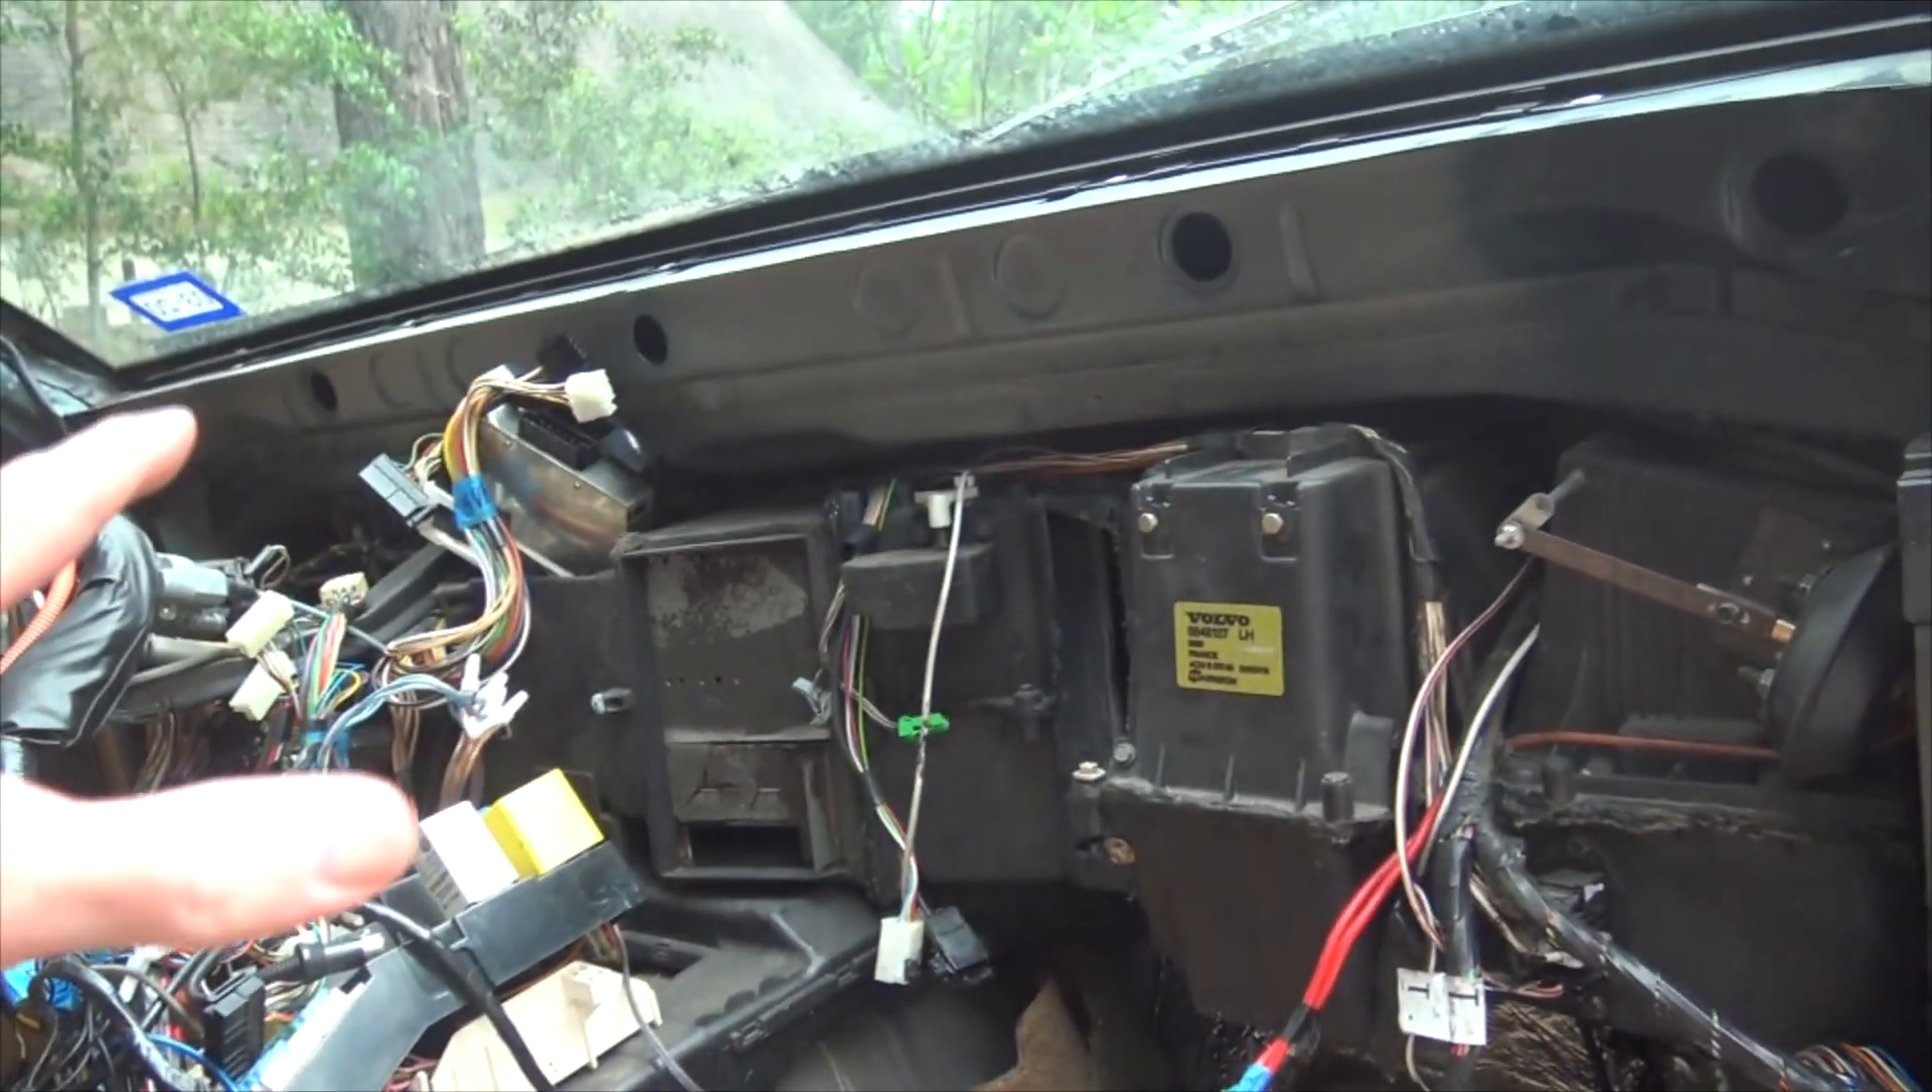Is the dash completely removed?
Yes.